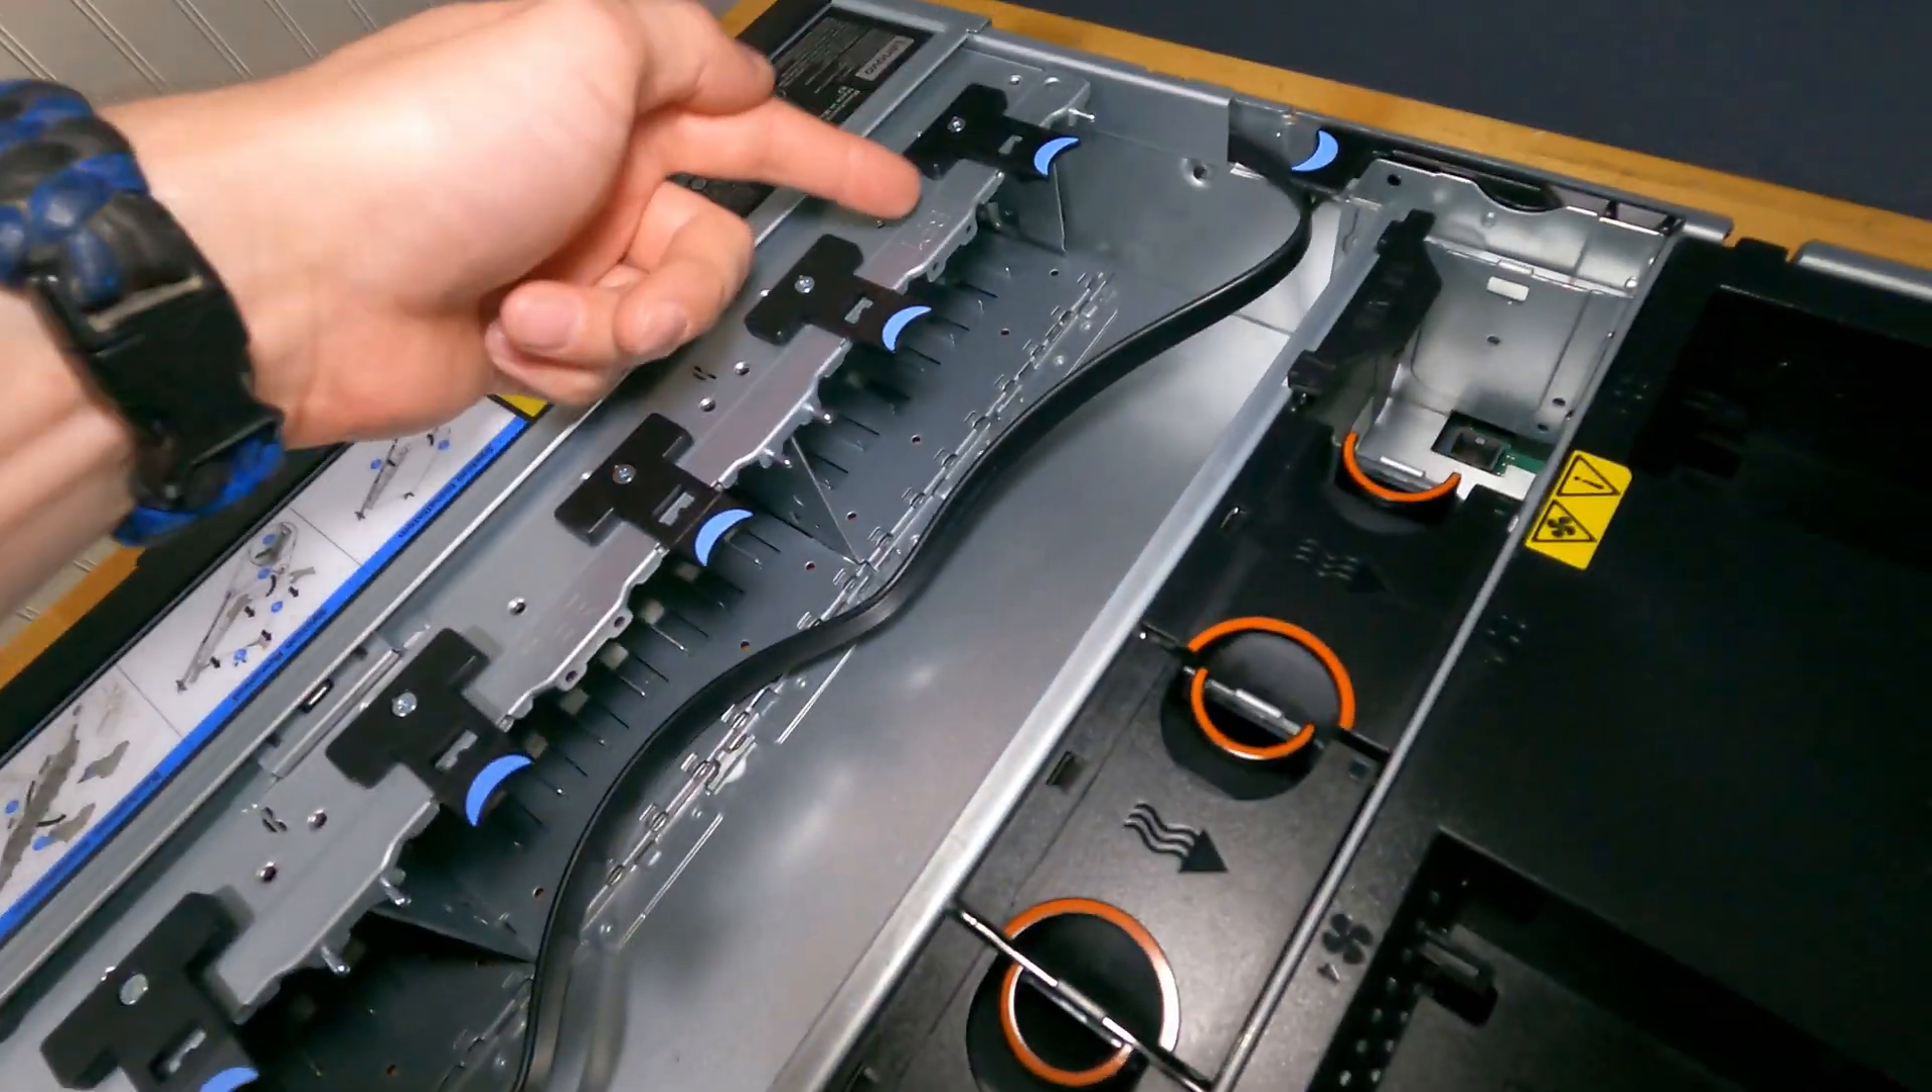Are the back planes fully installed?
No.